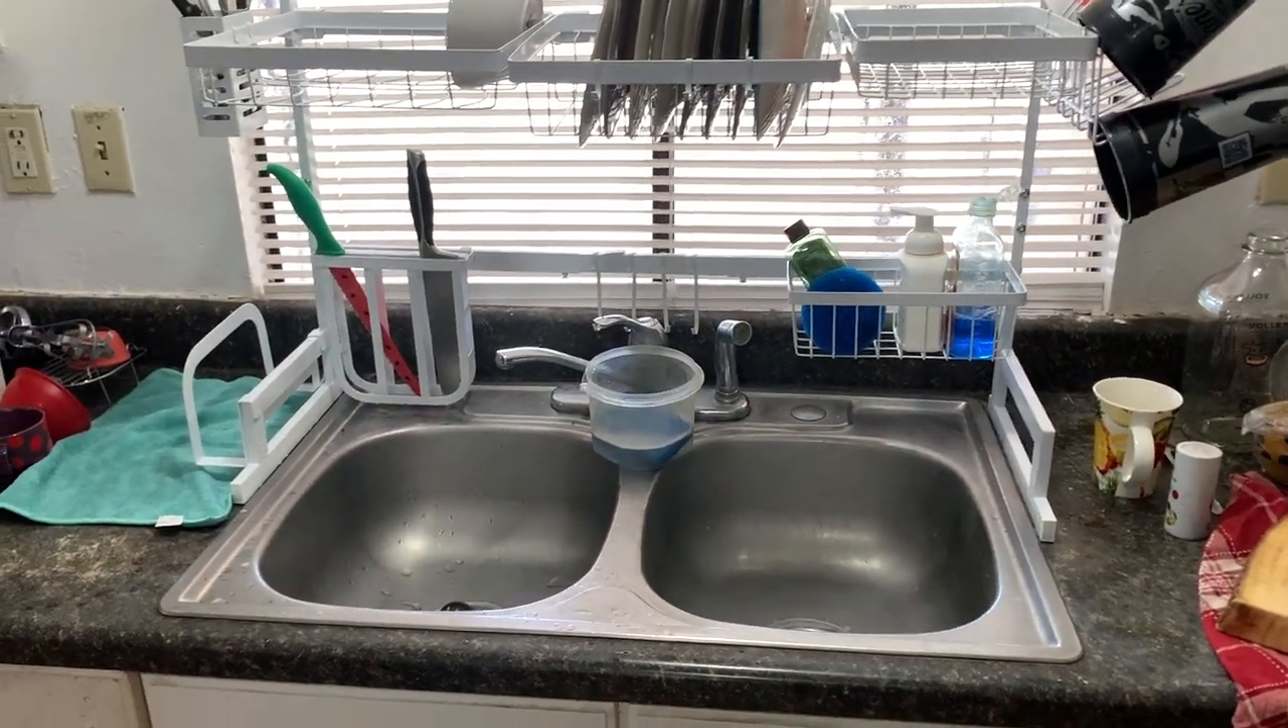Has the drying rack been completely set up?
Yes.